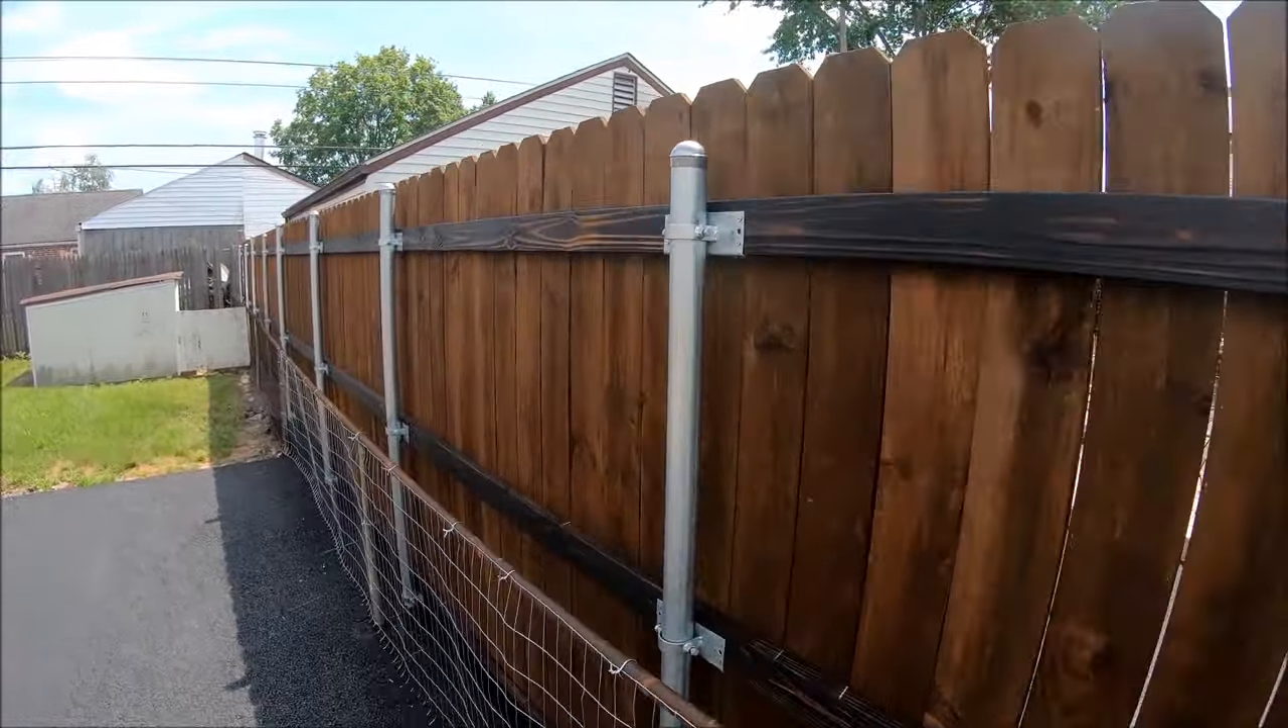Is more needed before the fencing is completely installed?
No.